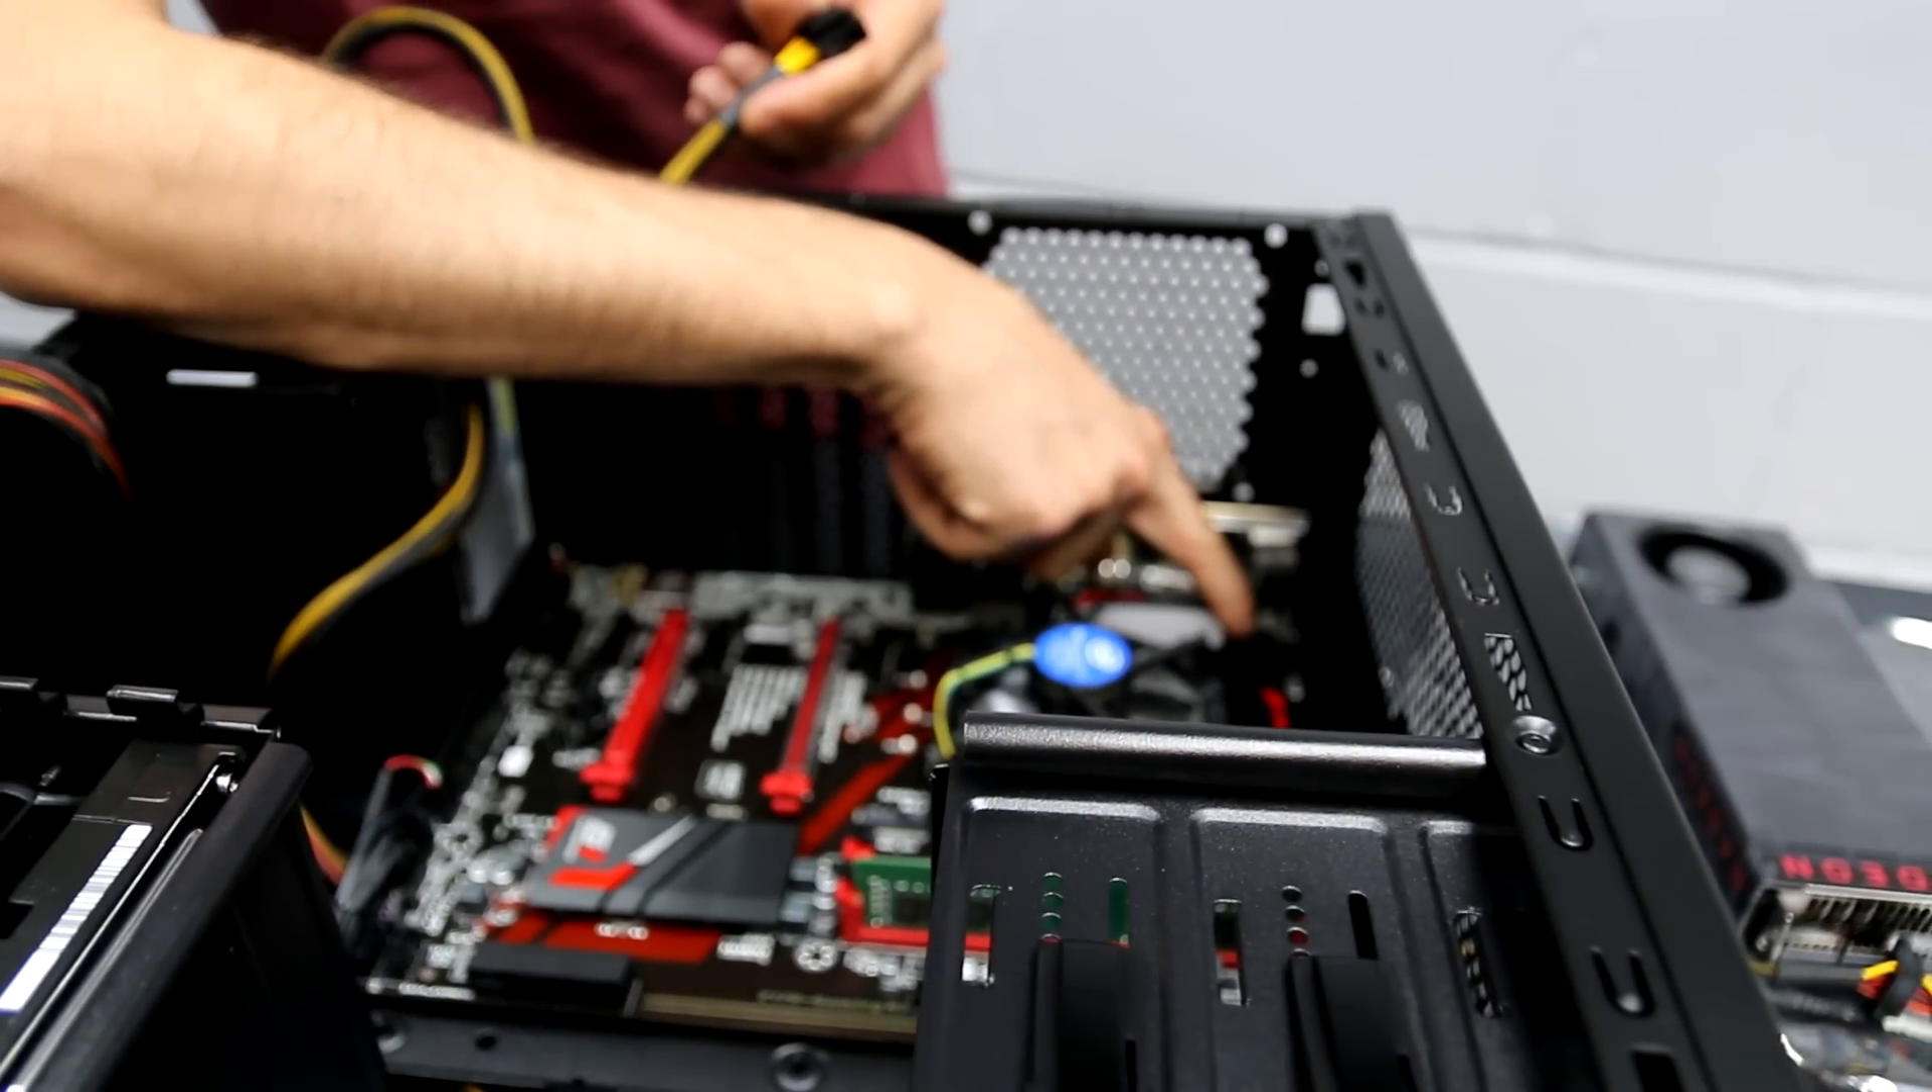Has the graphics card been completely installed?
No.